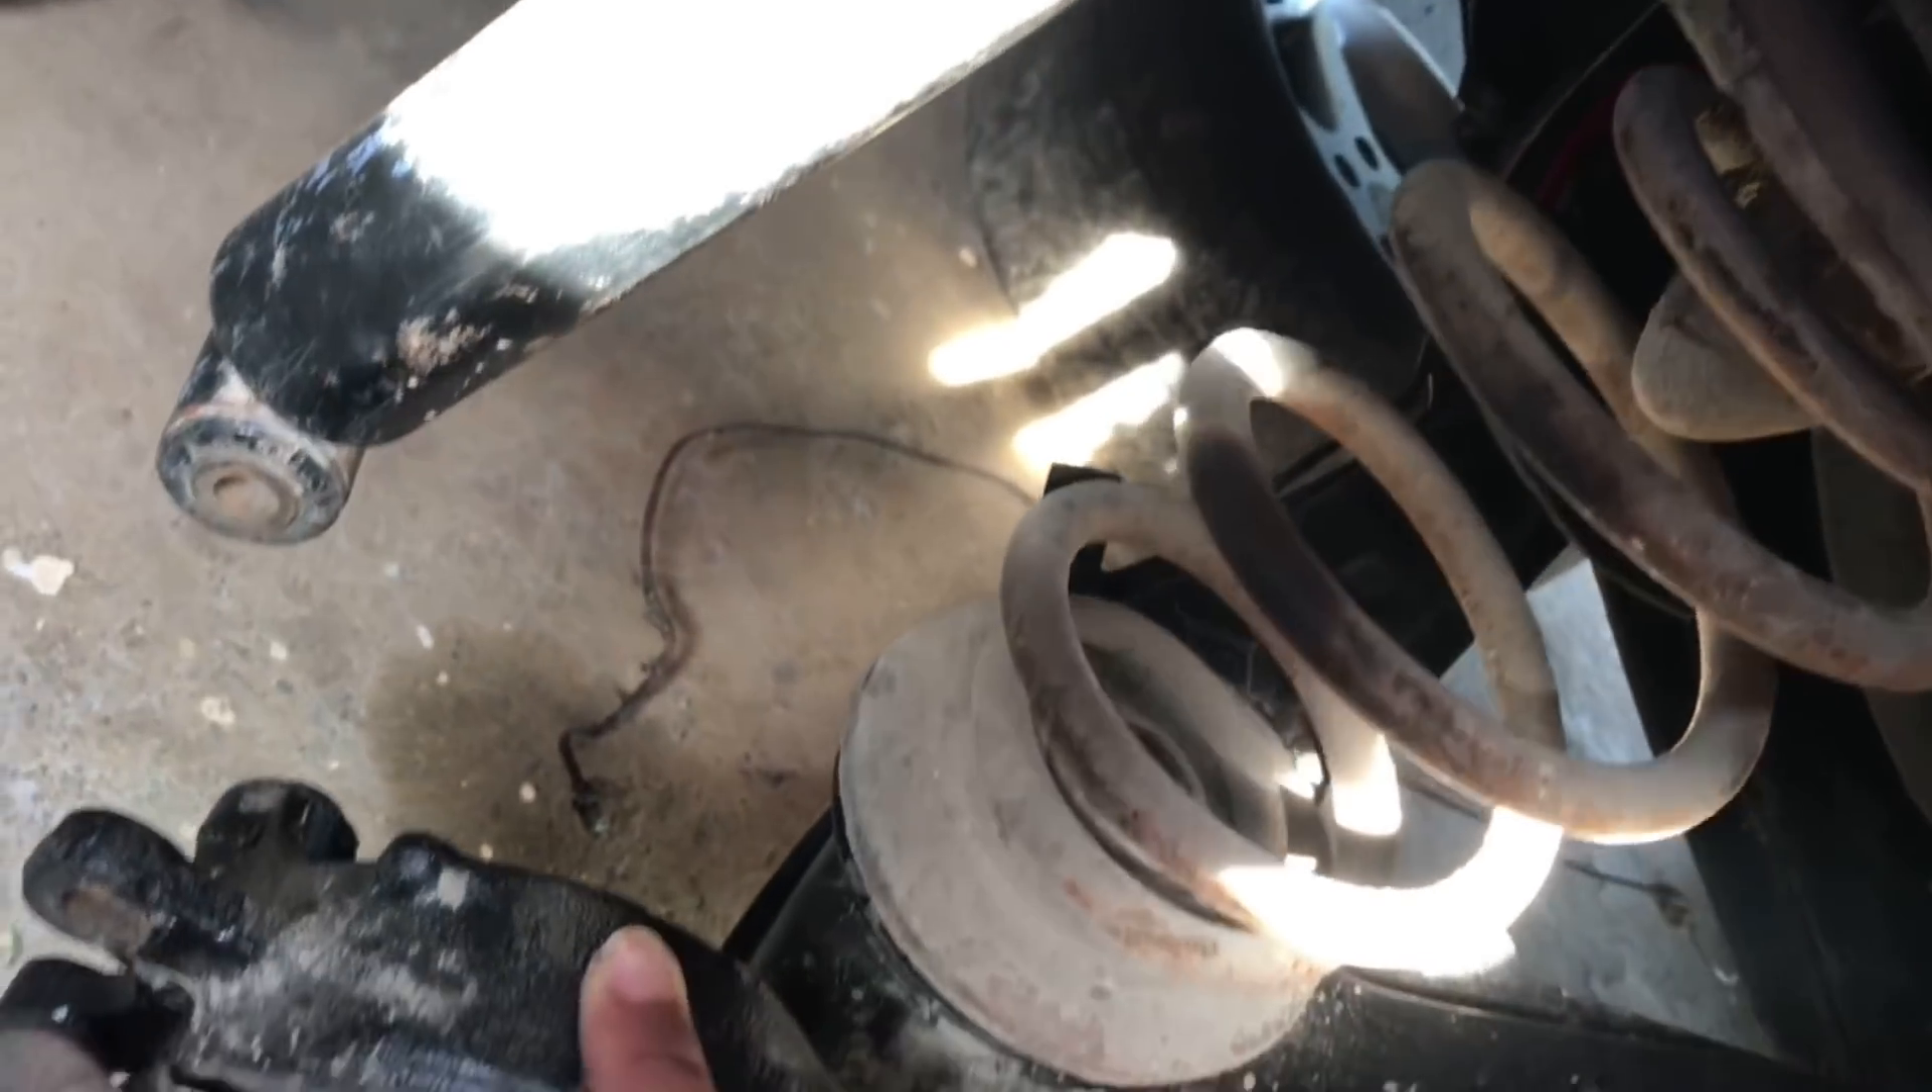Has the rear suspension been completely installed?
No.